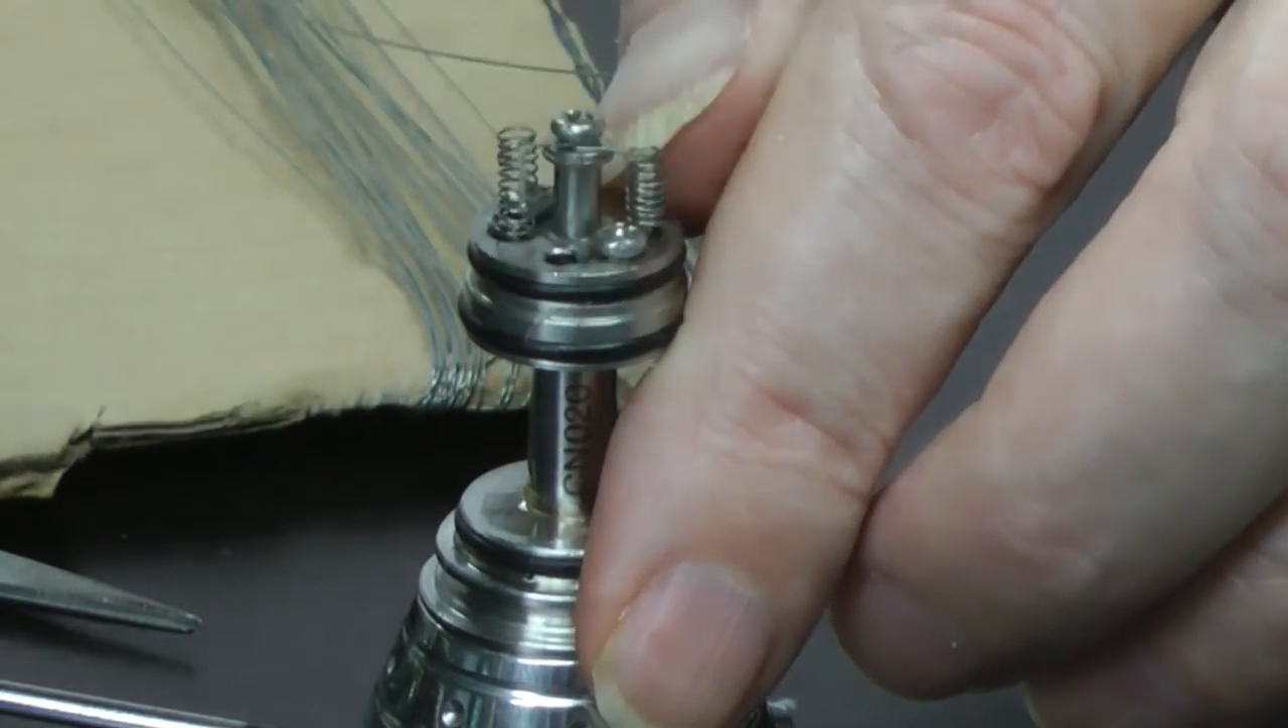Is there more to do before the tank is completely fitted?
Yes.